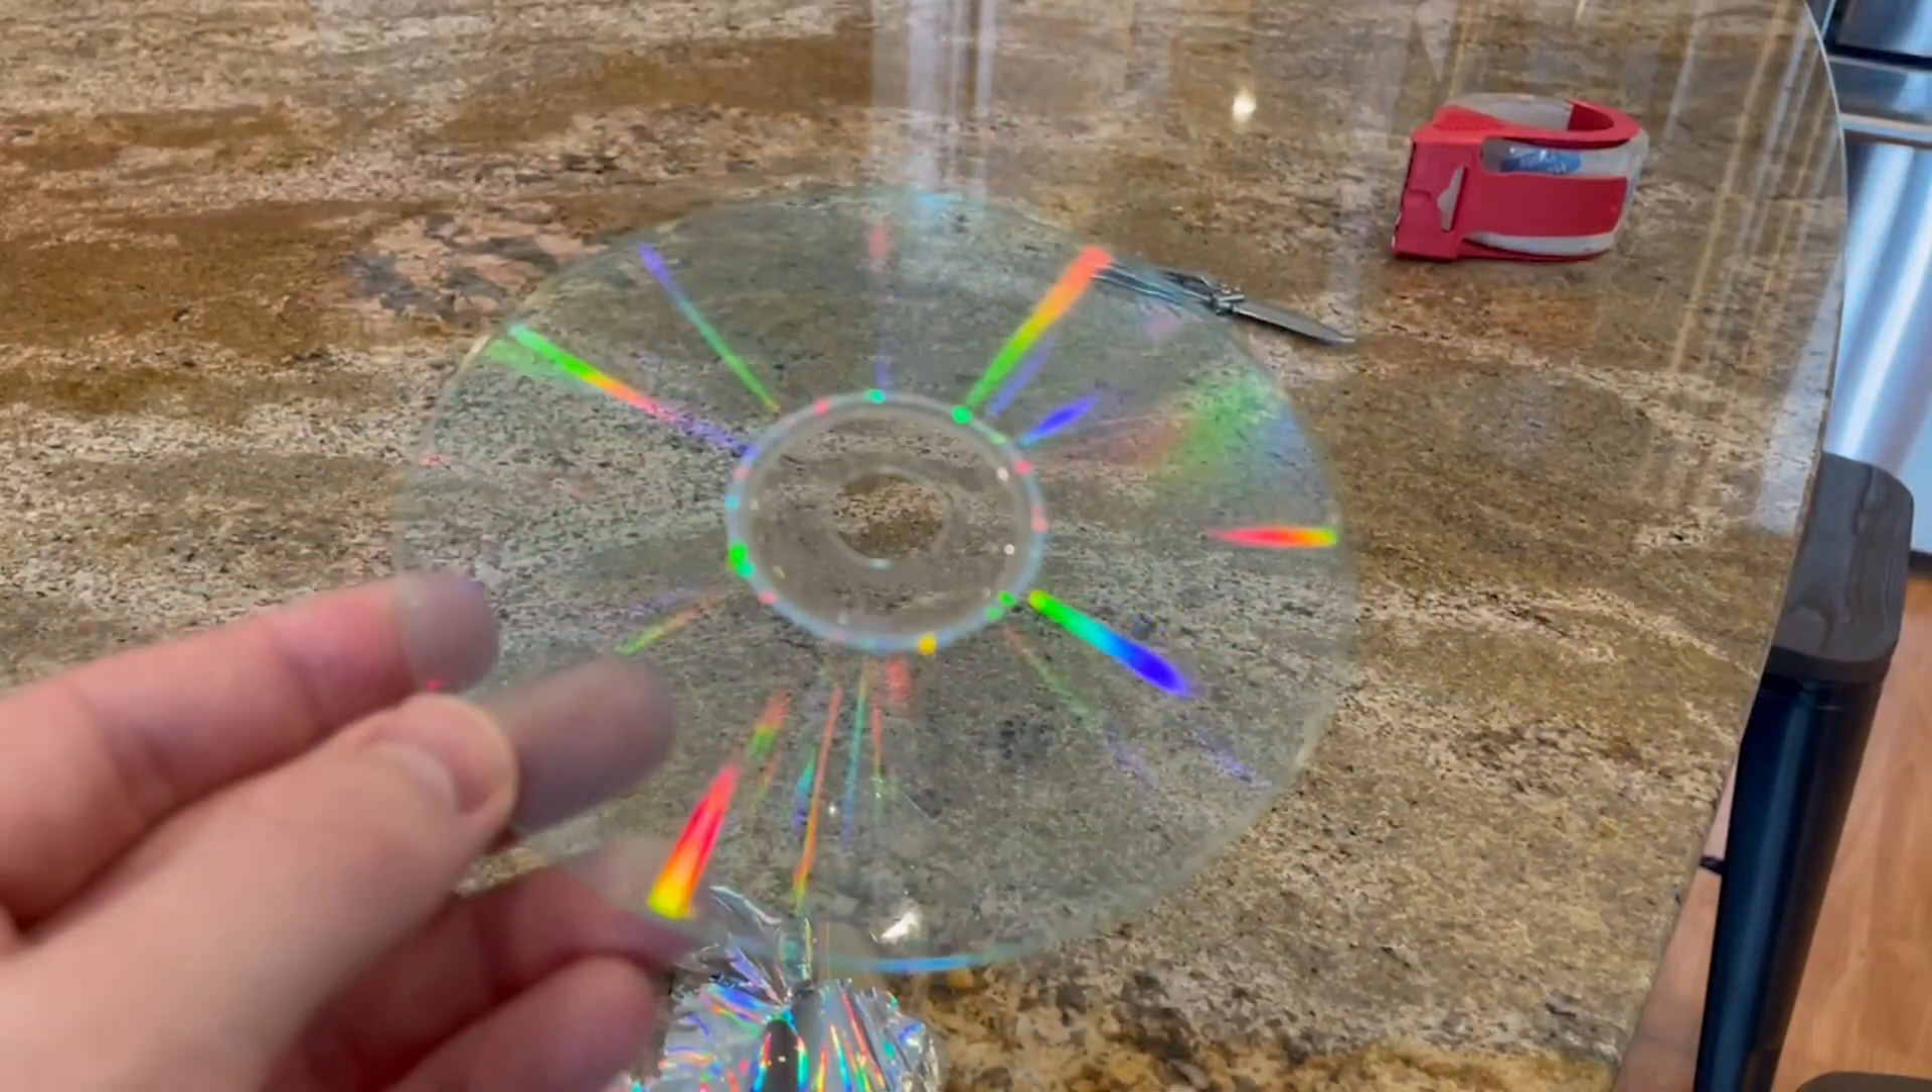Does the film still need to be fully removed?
No.